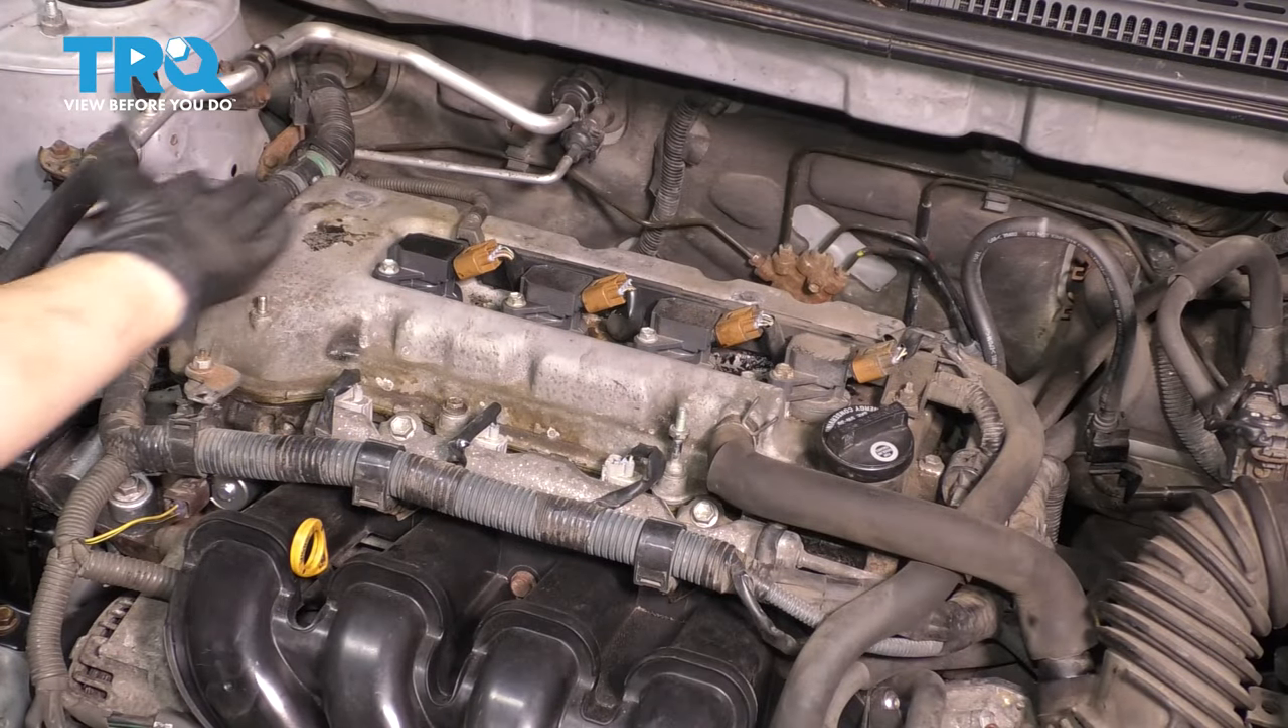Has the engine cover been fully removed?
Yes.